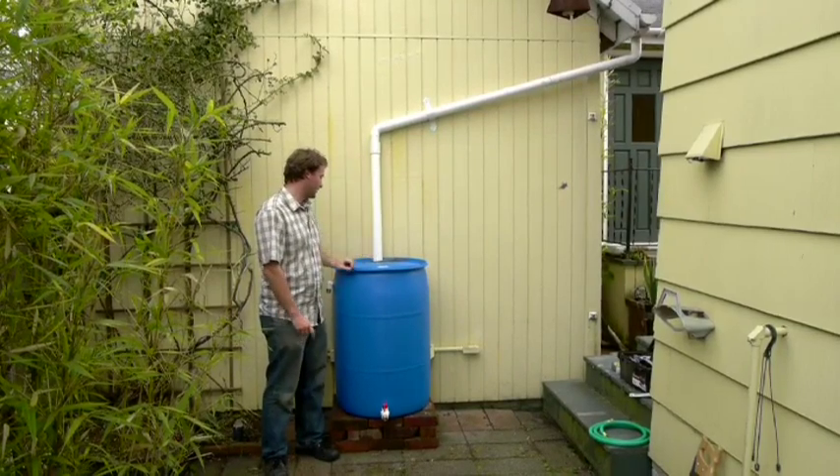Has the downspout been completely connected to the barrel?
Yes.